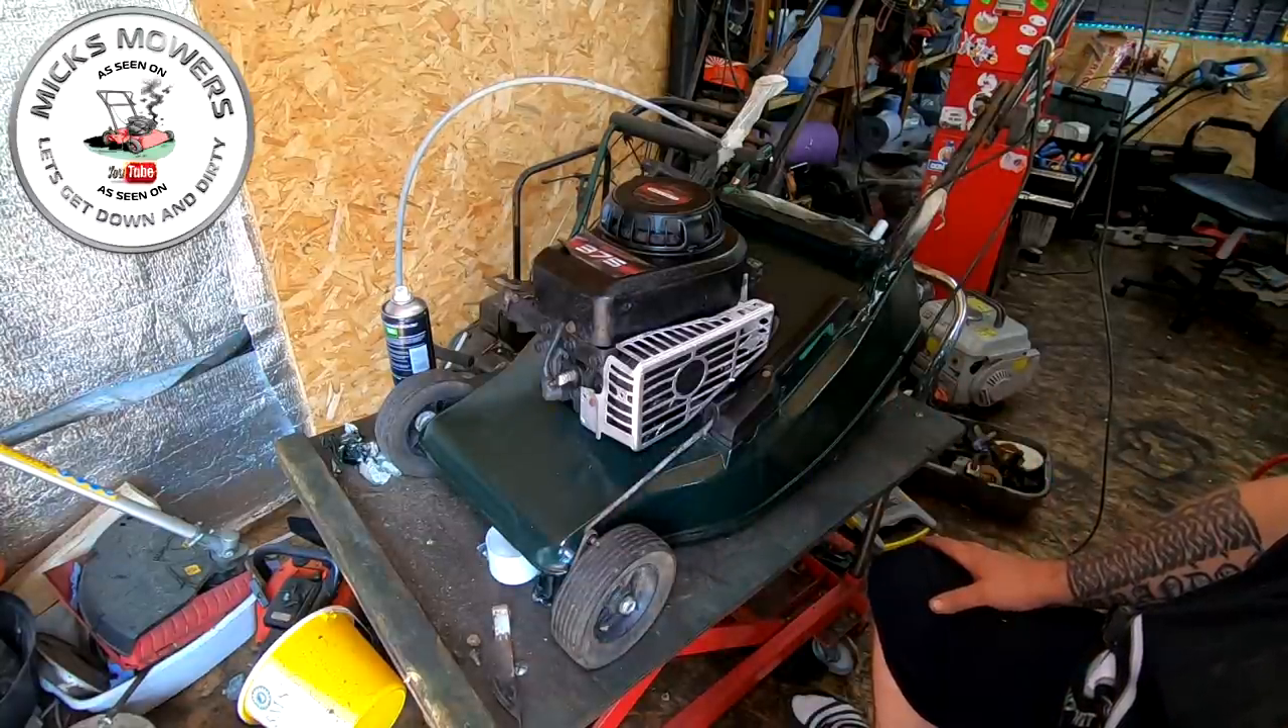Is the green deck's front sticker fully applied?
No.